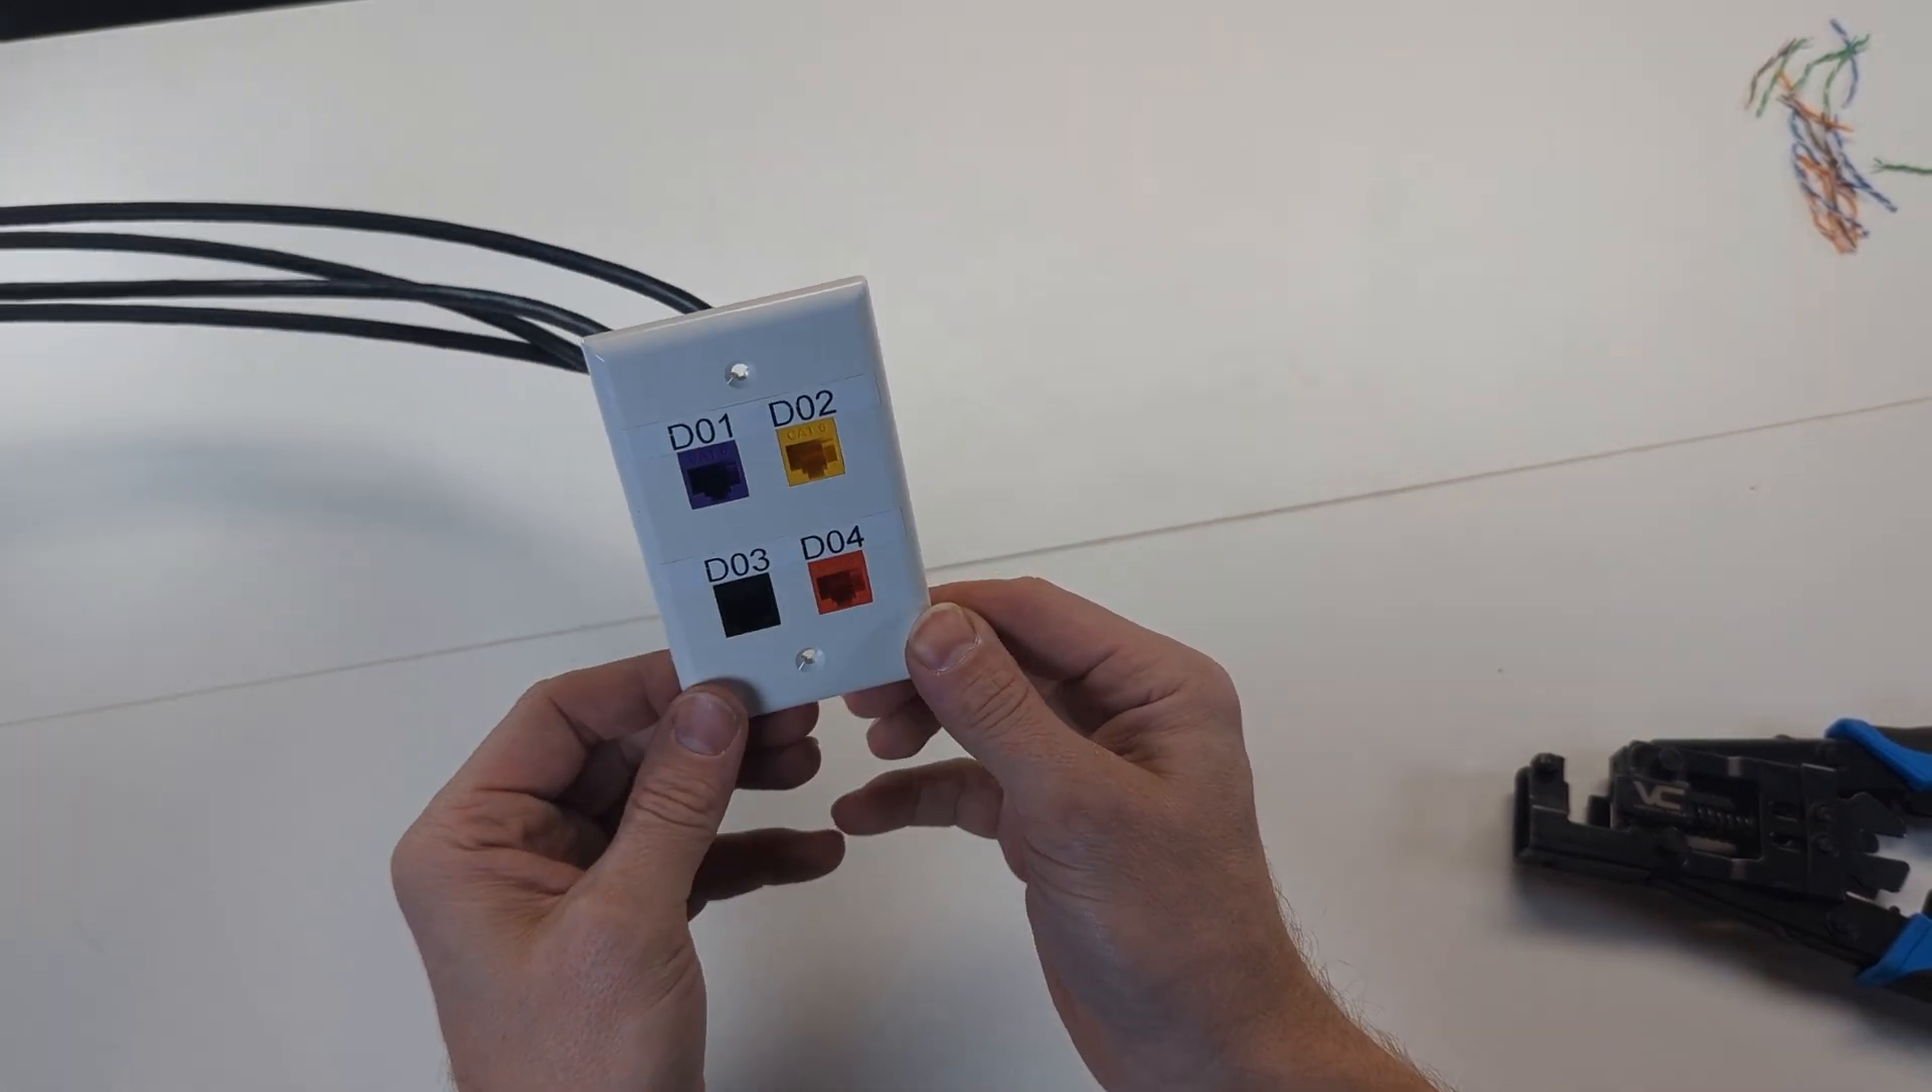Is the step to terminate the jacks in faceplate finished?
Yes.